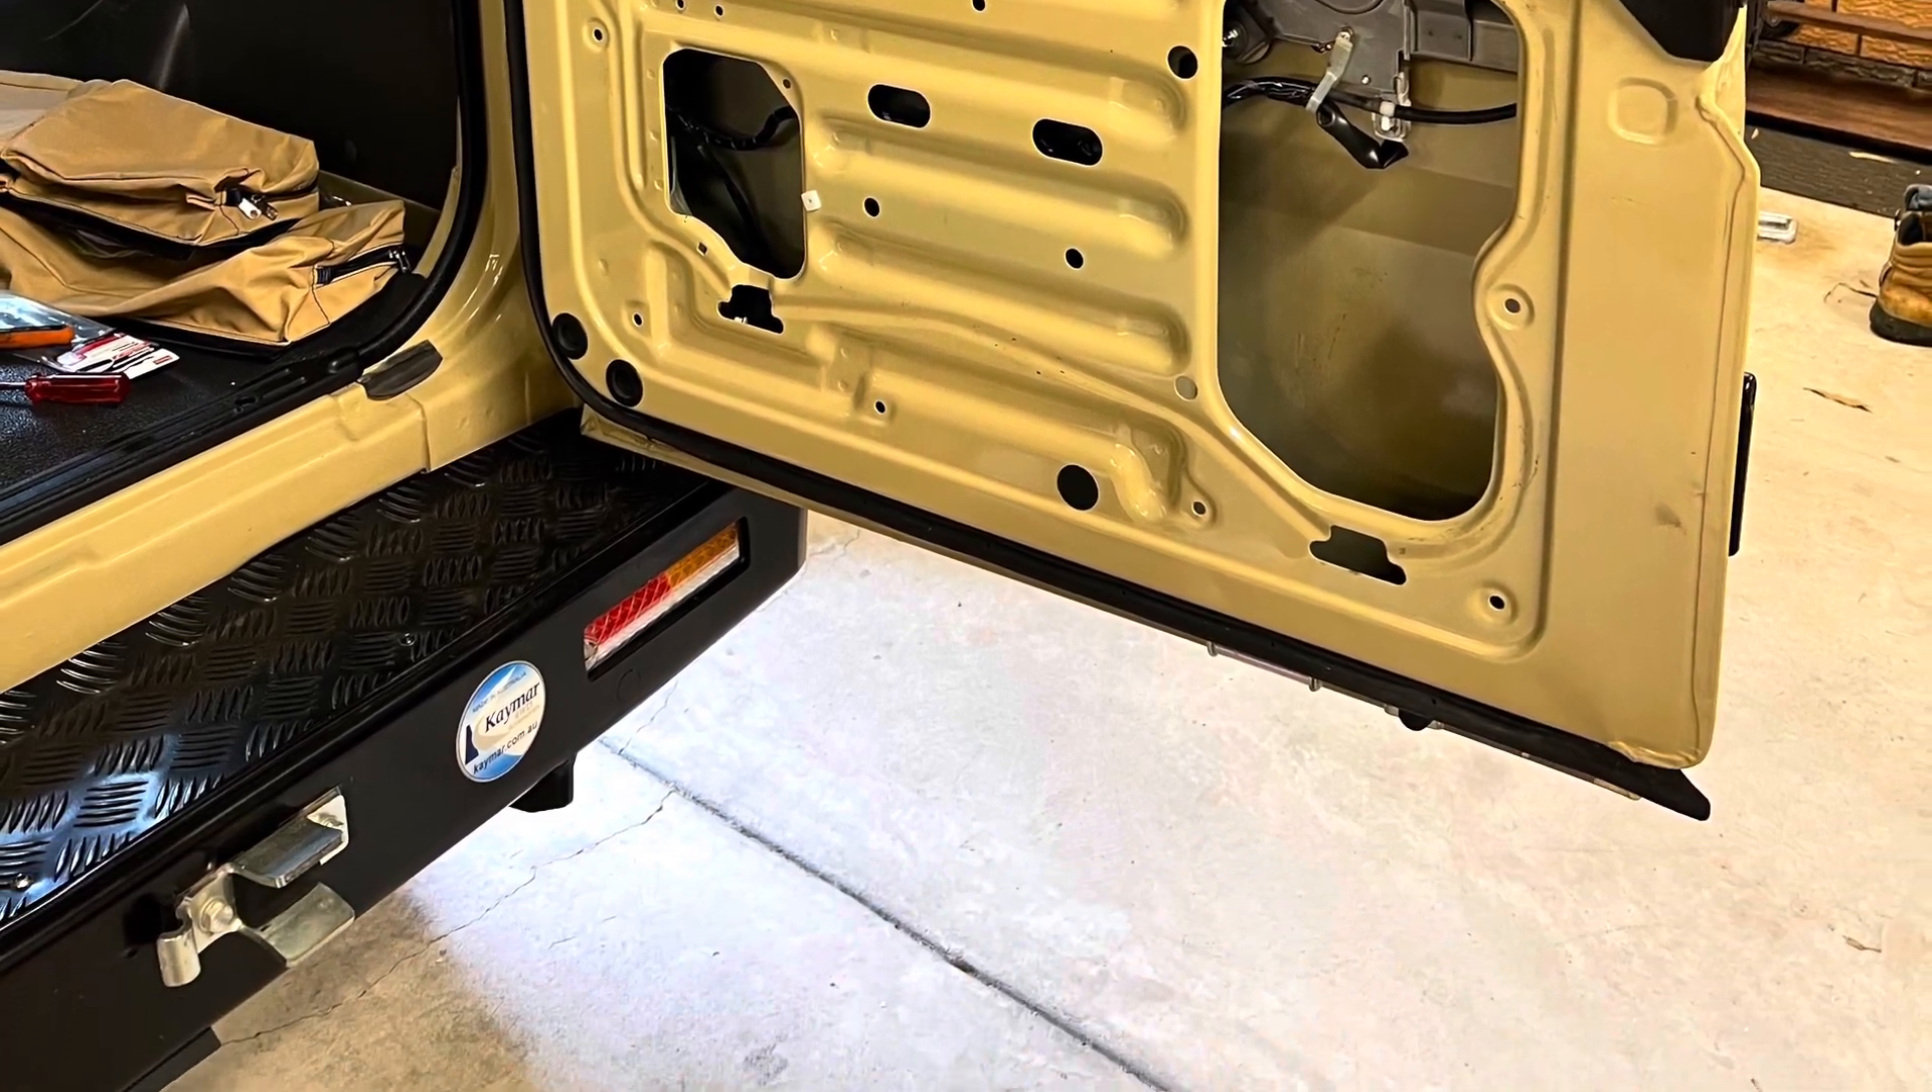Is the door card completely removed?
Yes.